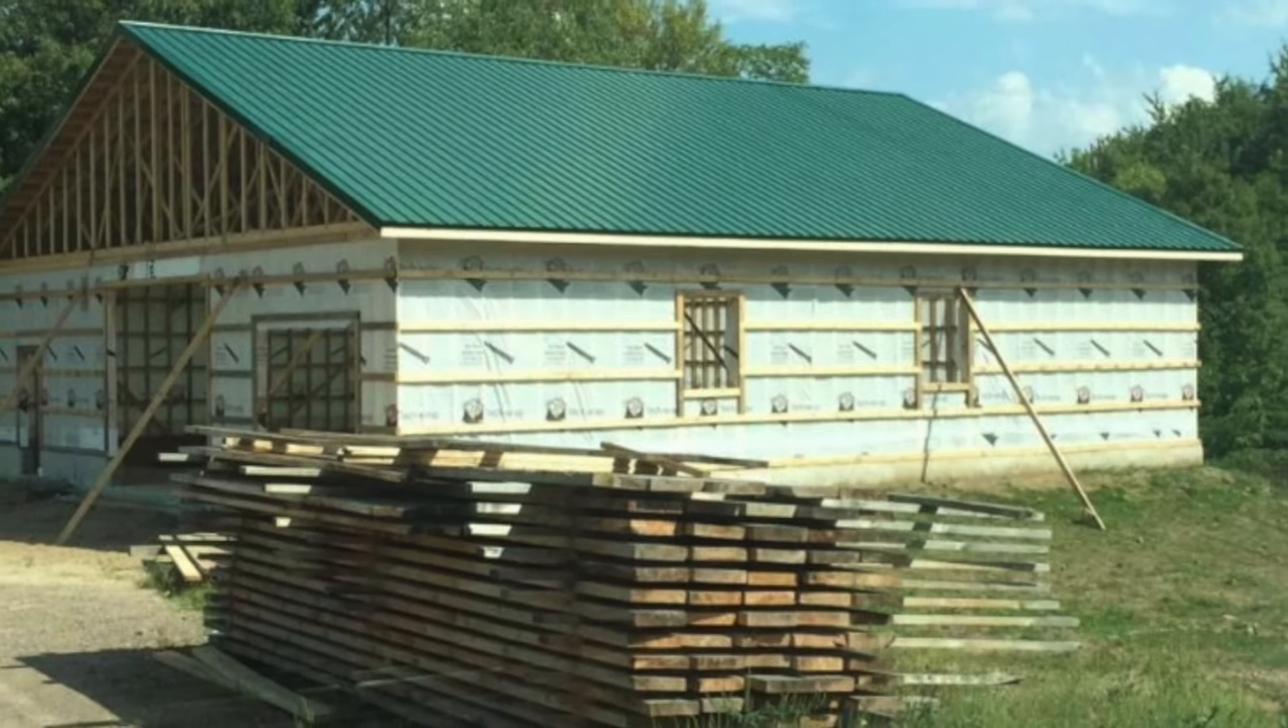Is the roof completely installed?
Yes.